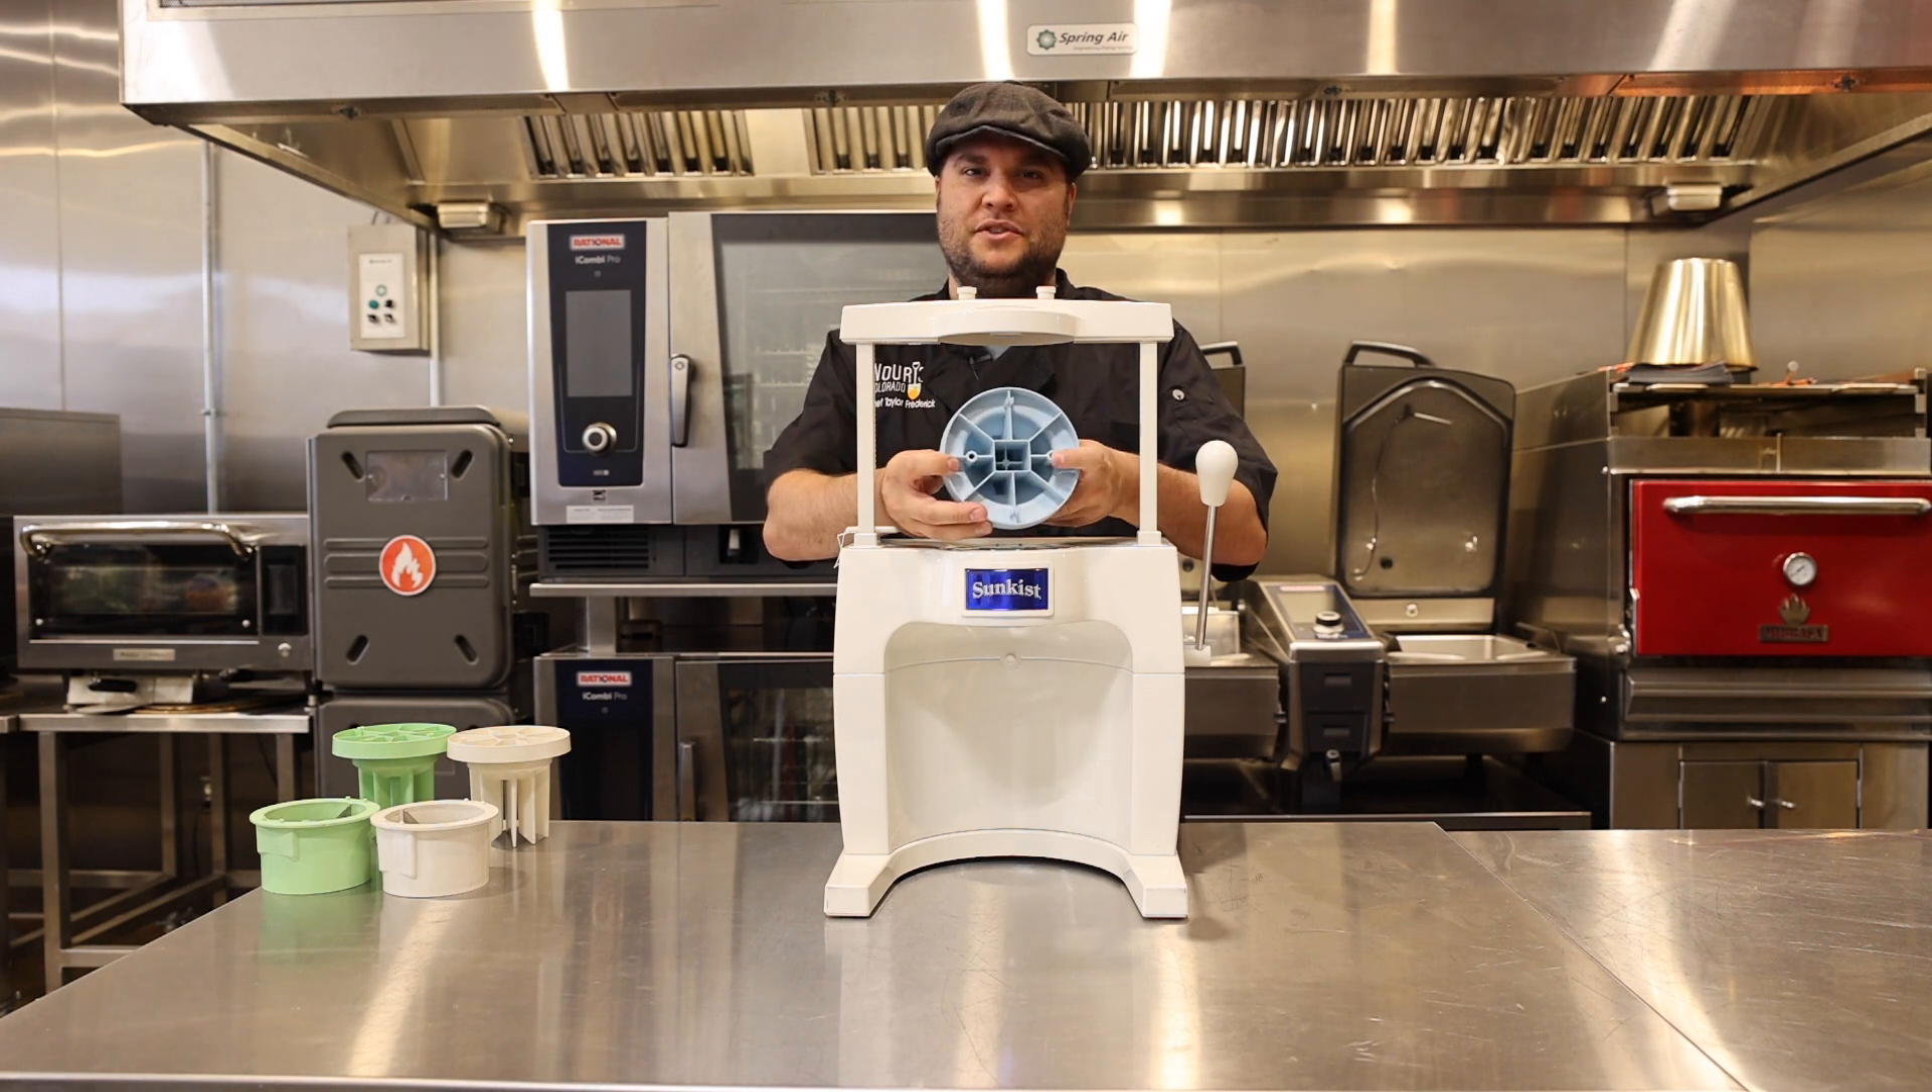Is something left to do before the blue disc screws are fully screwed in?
Yes.